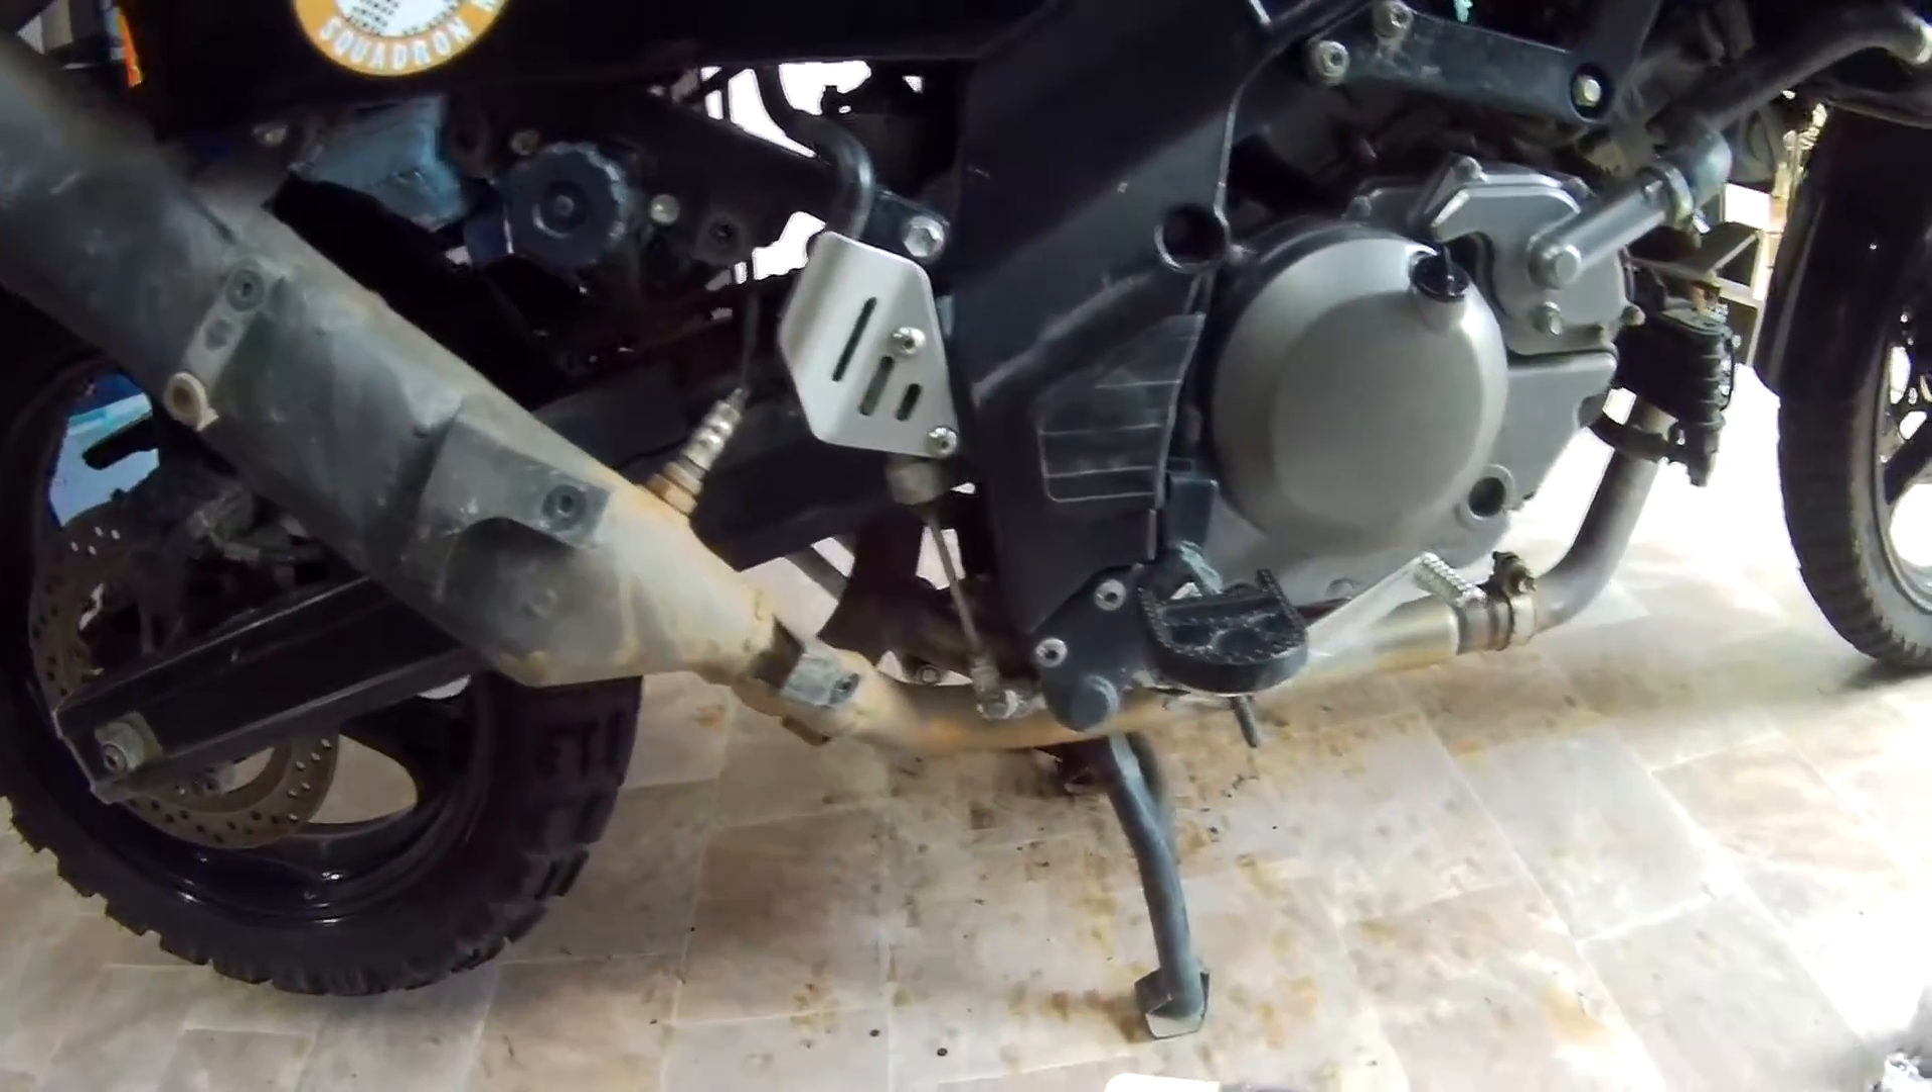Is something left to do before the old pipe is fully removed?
Yes.